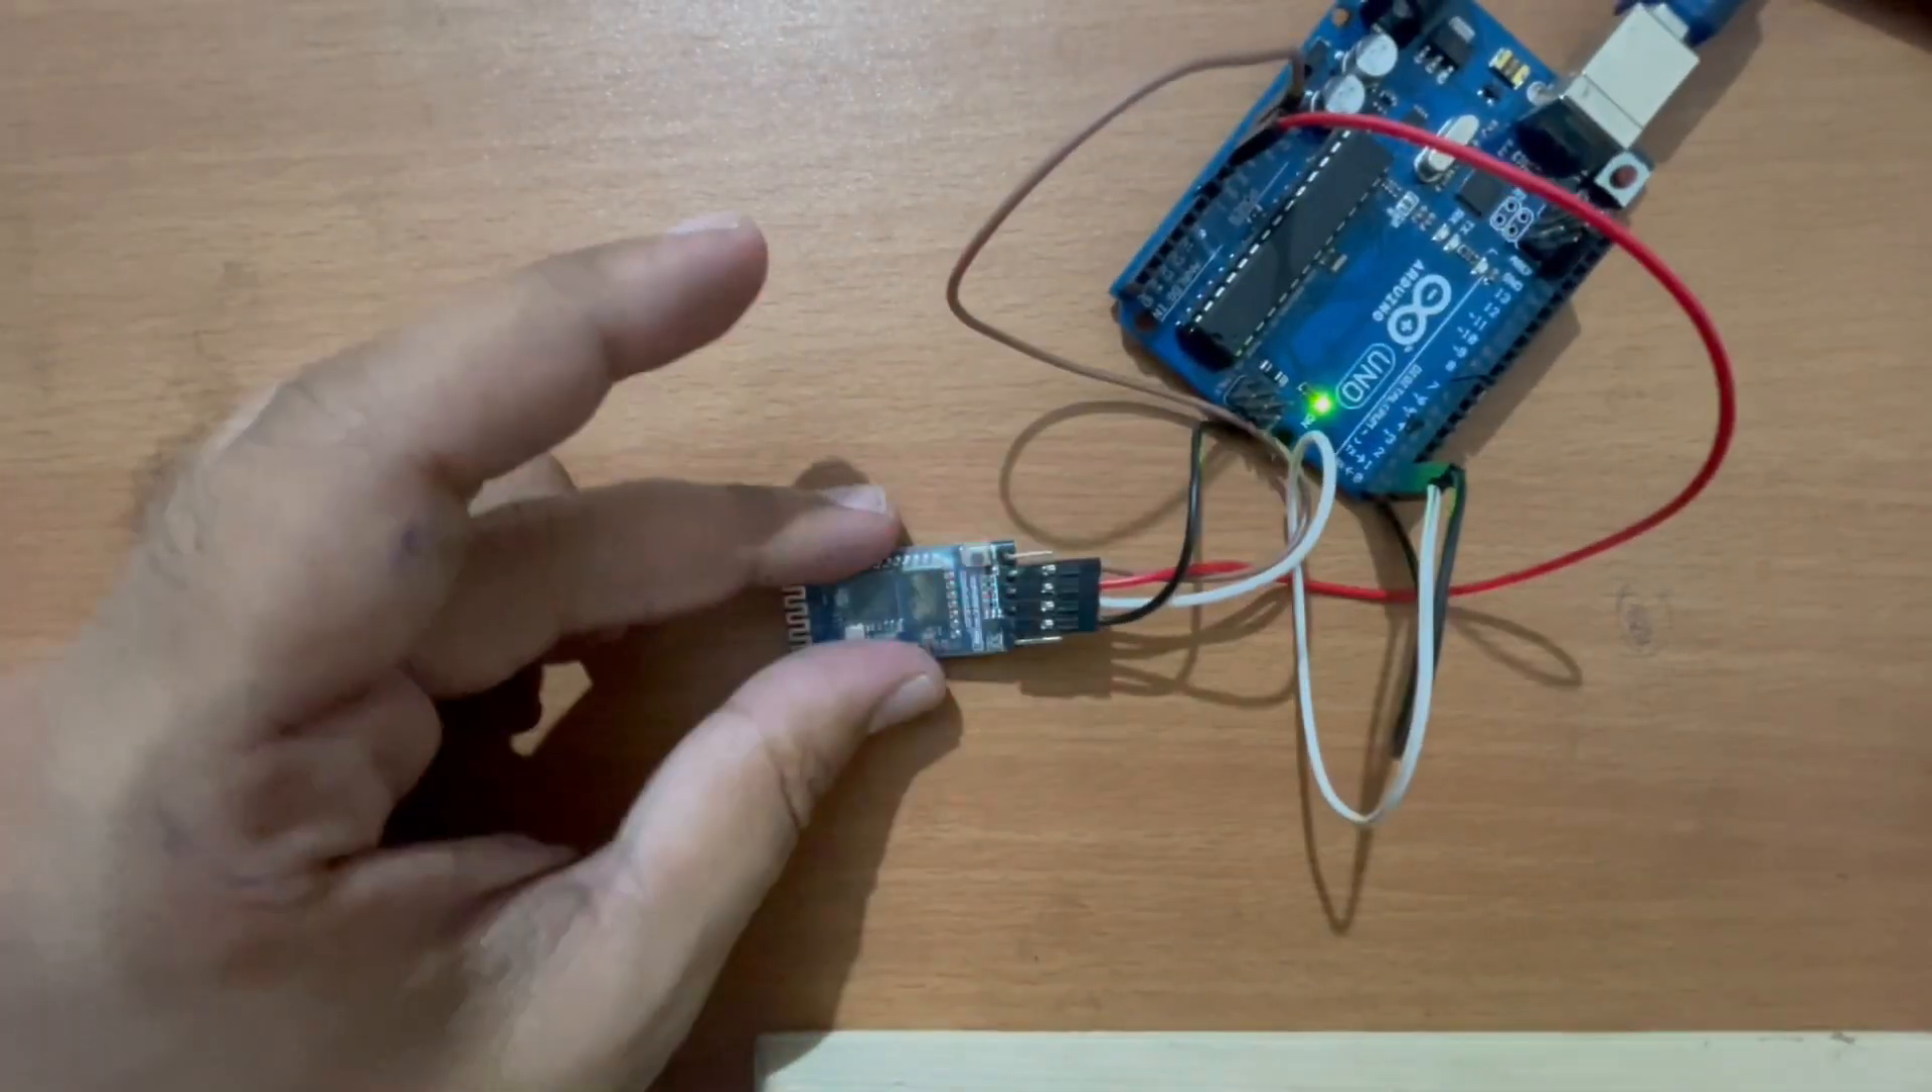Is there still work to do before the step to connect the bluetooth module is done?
No.